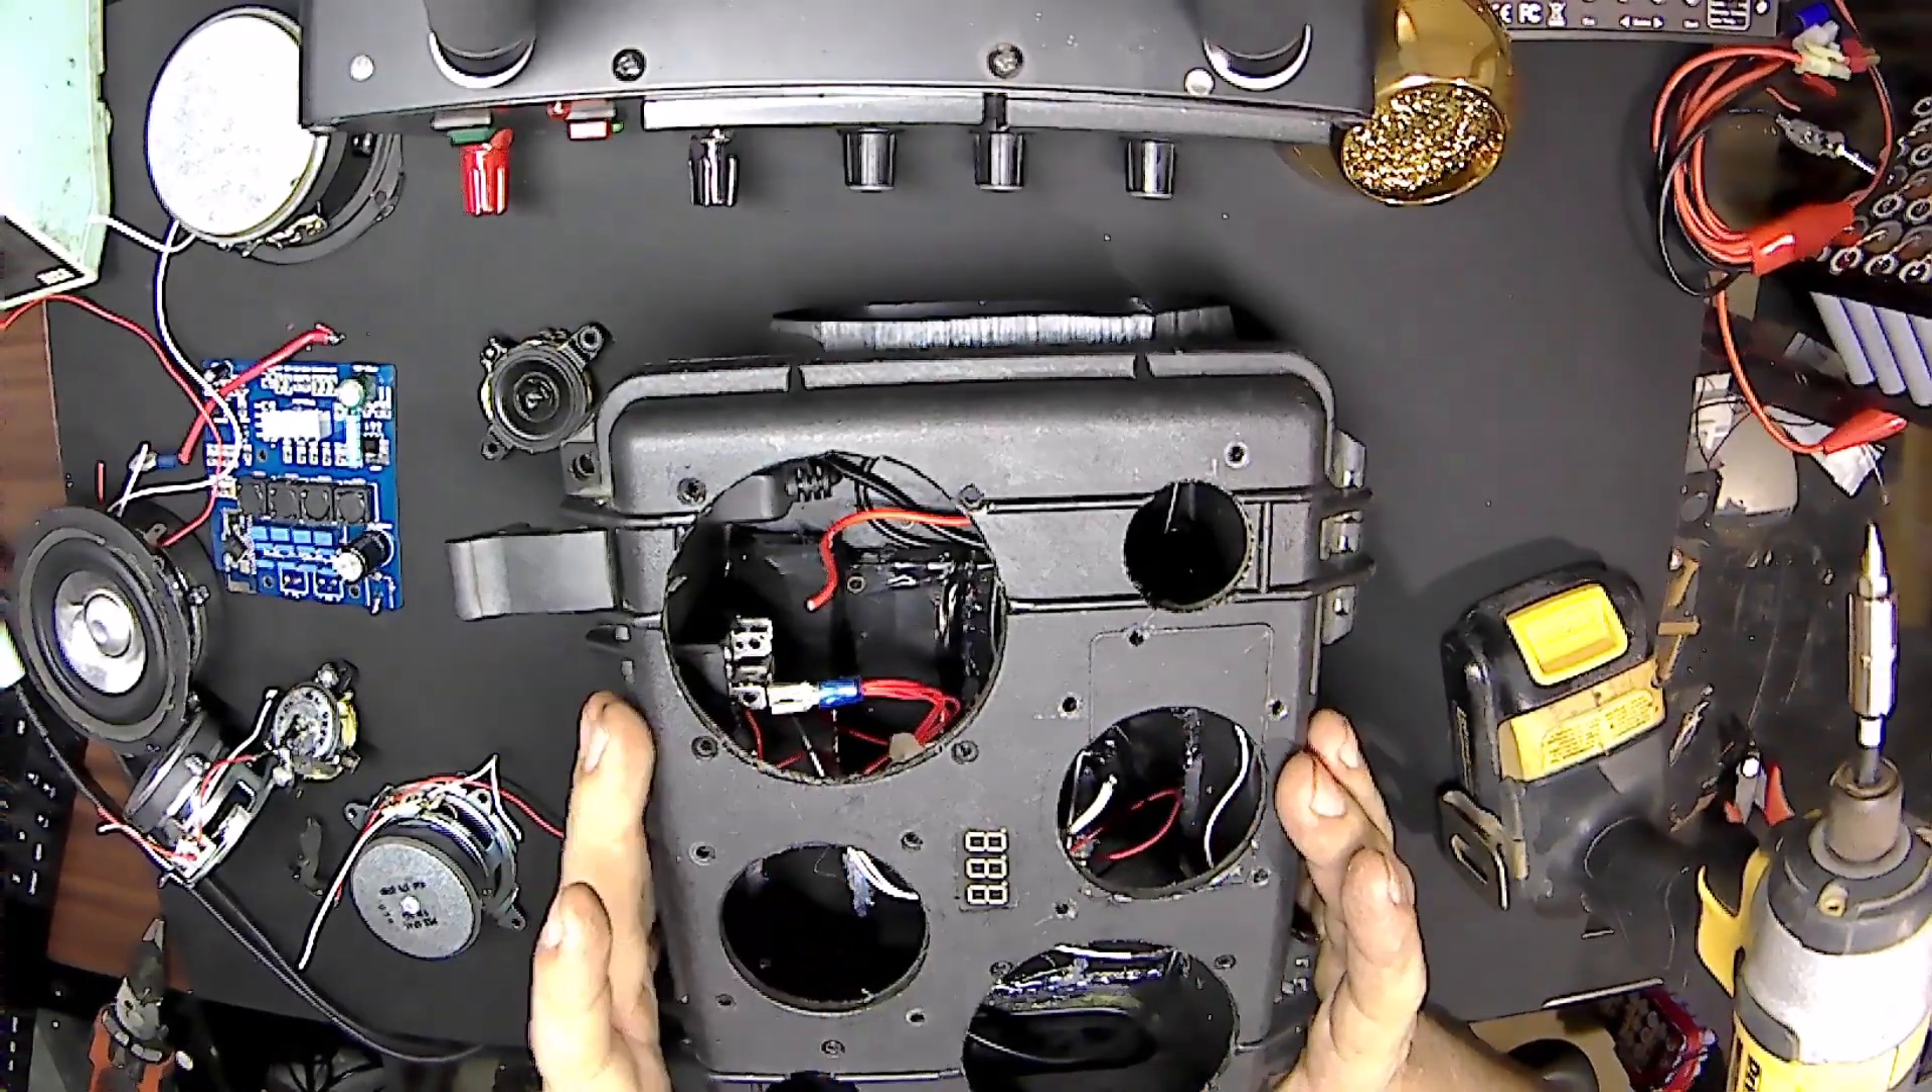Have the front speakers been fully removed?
Yes.